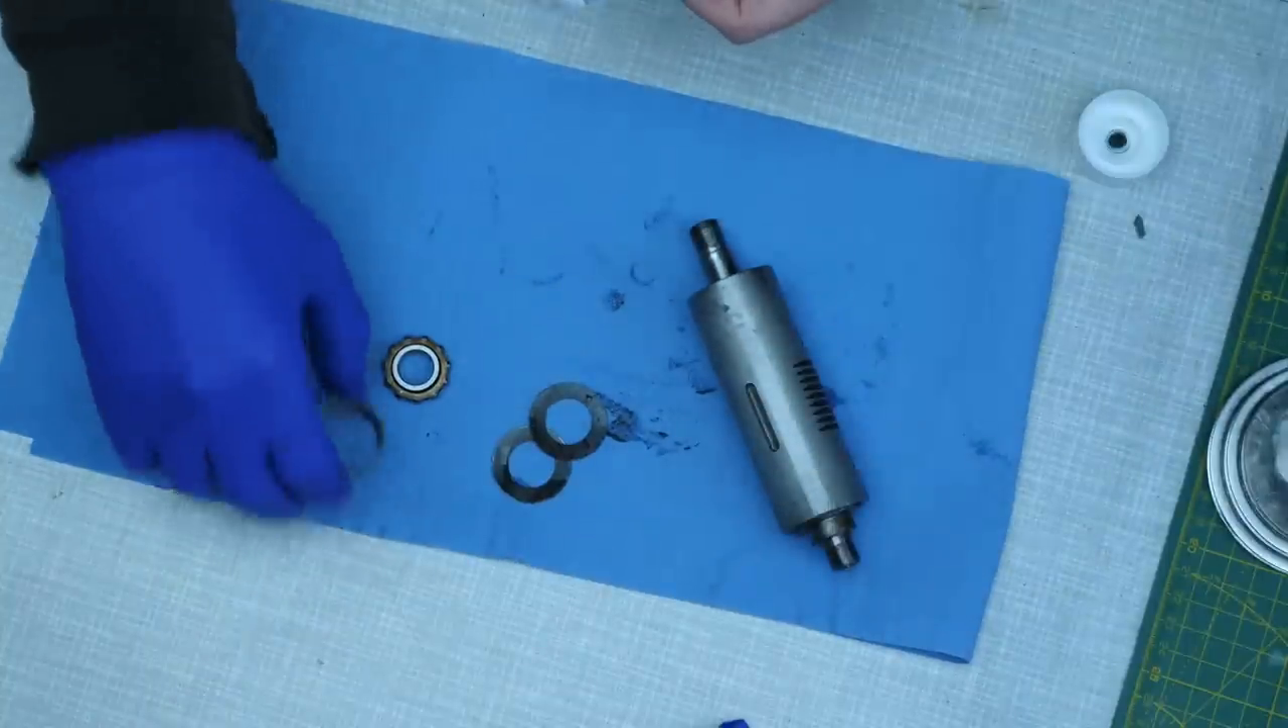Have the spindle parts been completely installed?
No.